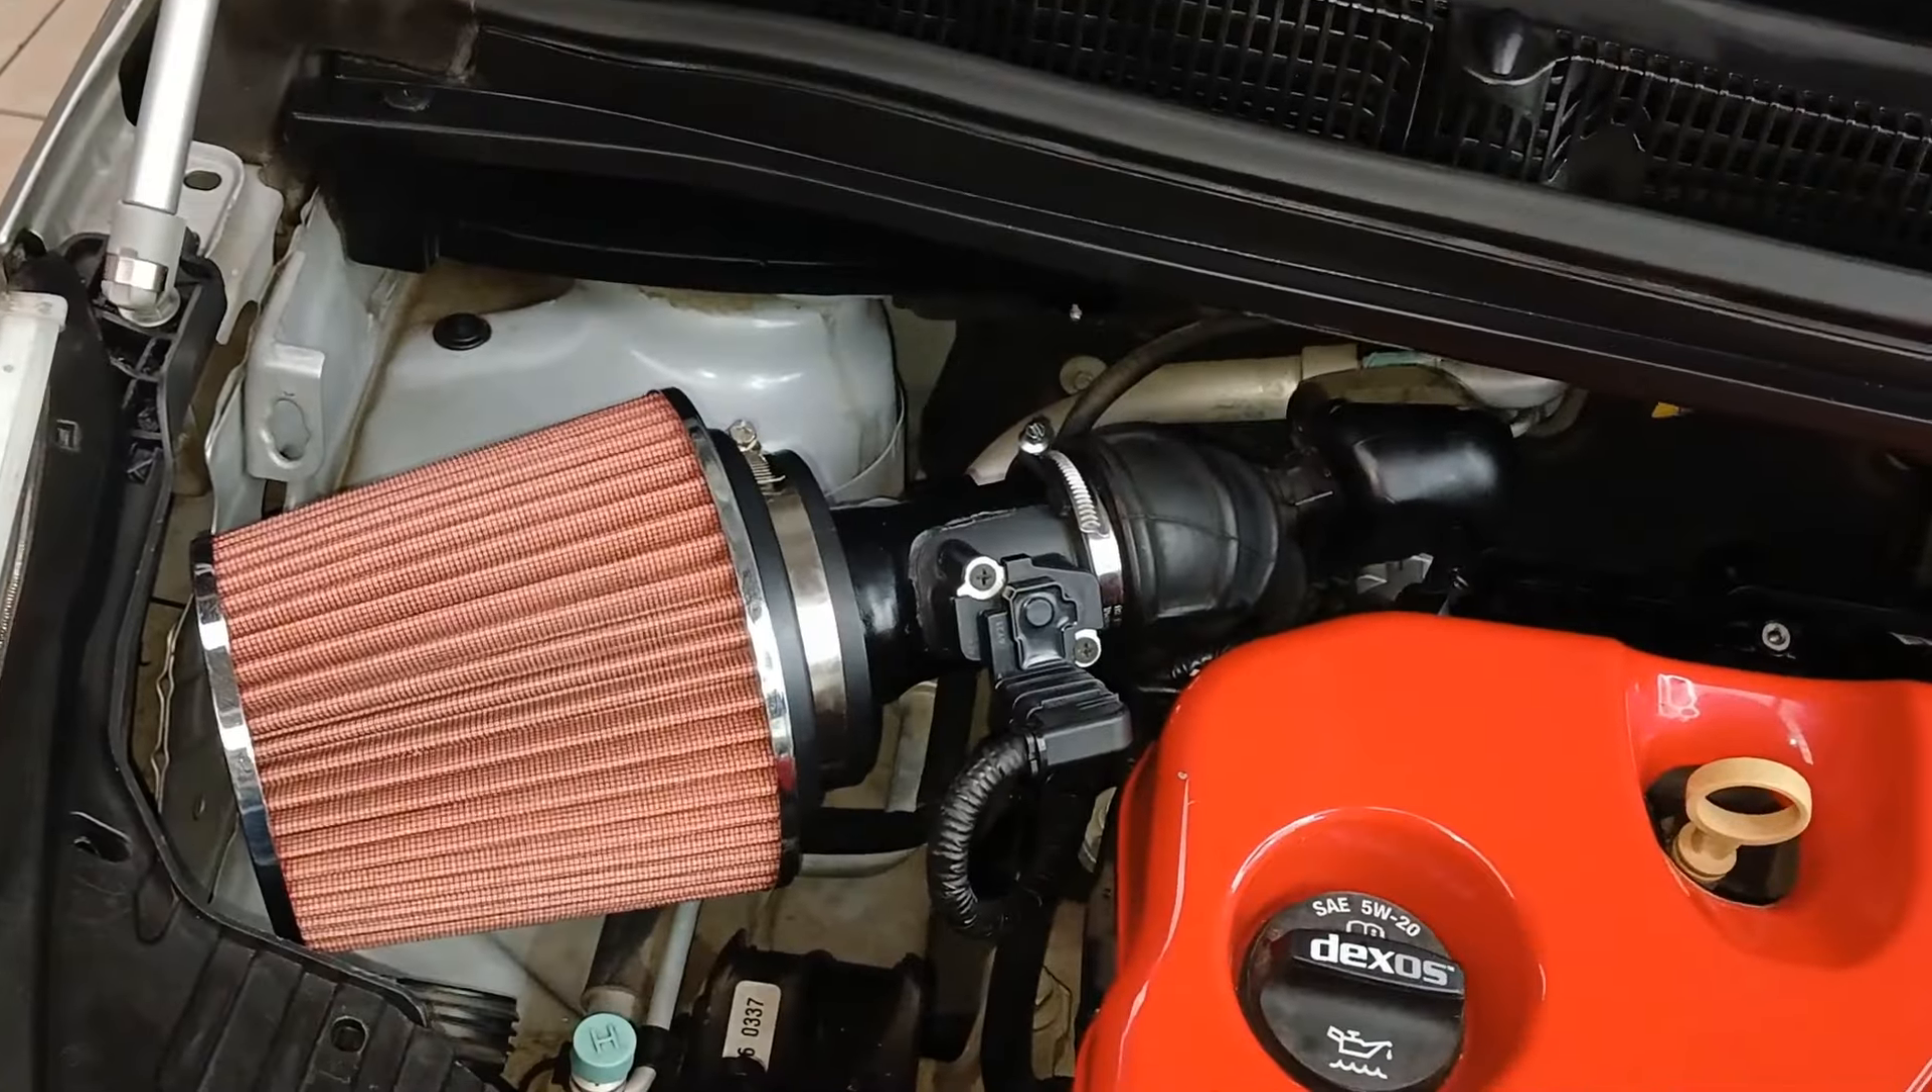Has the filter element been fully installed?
Yes.